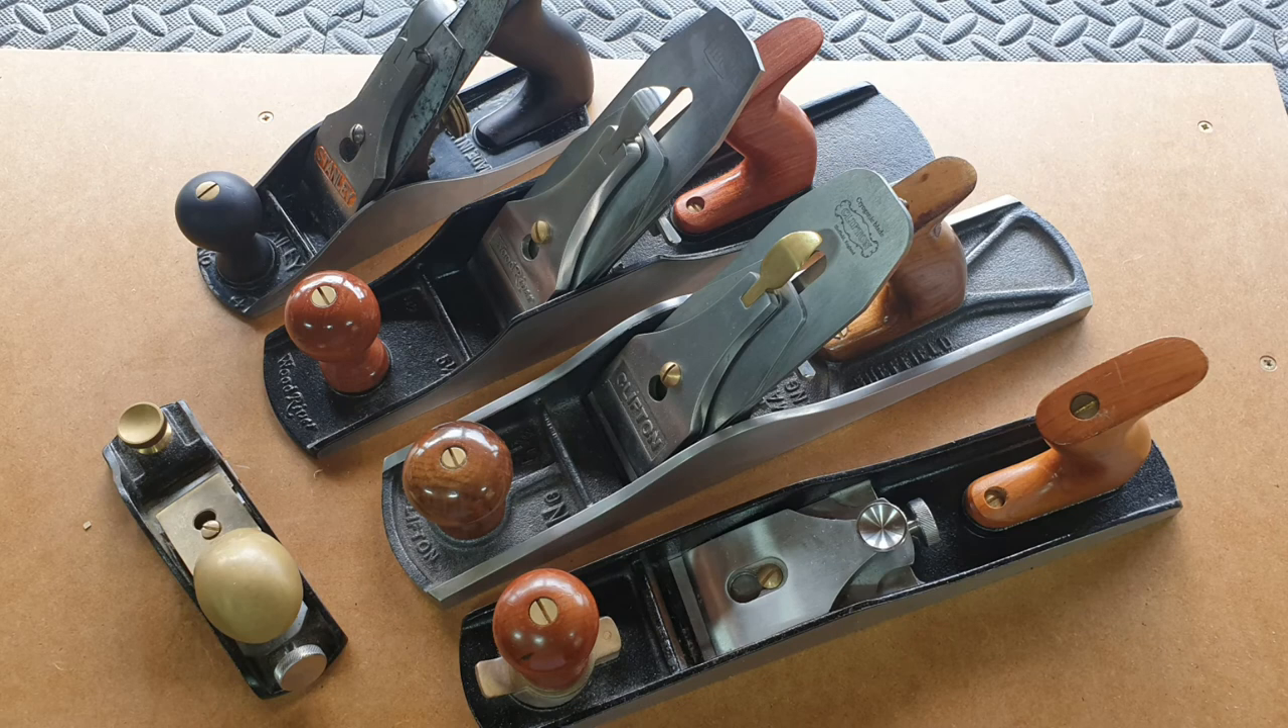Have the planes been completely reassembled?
Yes.